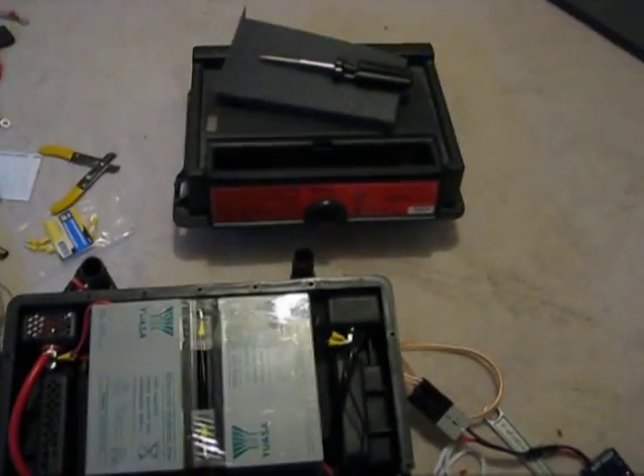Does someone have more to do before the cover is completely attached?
Yes.